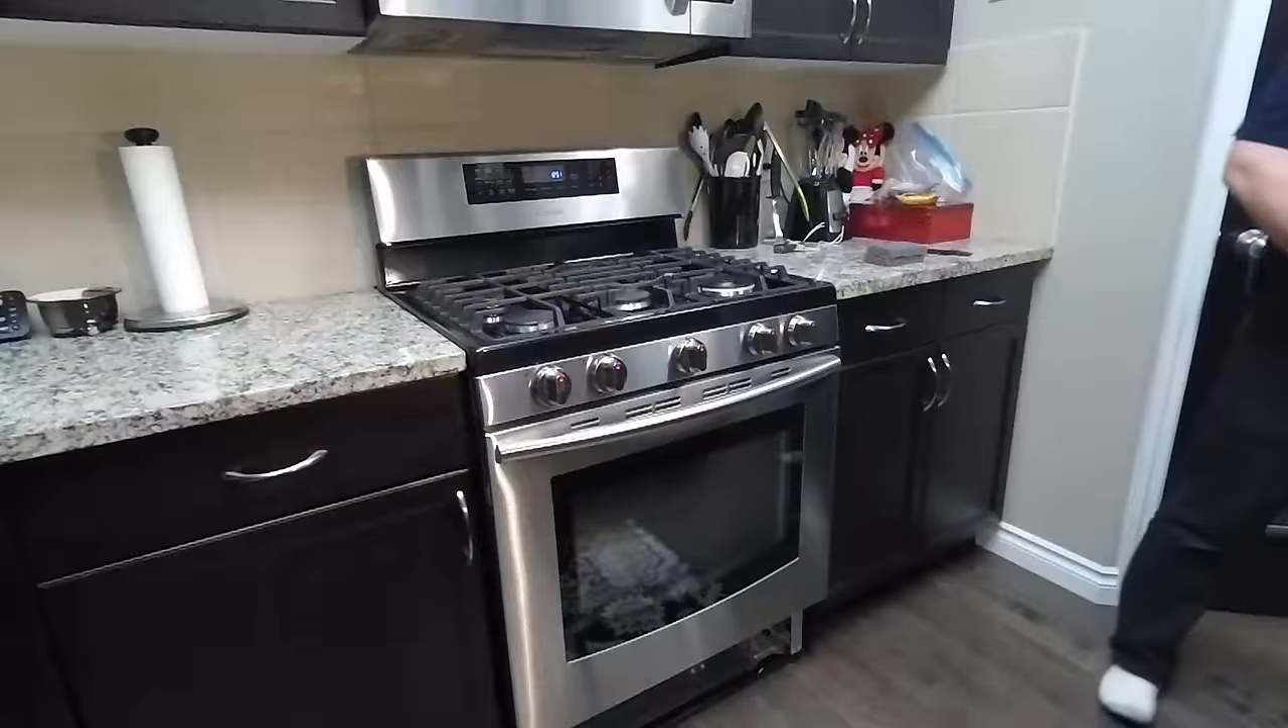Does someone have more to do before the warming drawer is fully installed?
Yes.